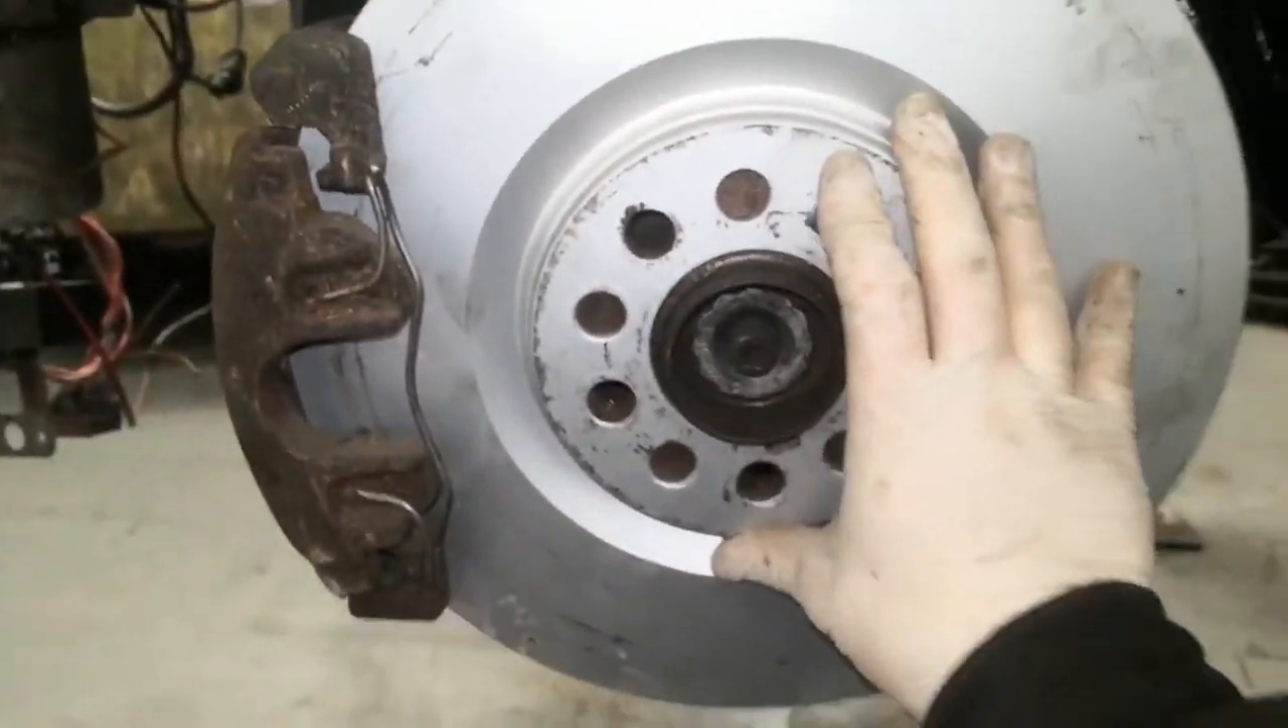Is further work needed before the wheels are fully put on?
Yes.